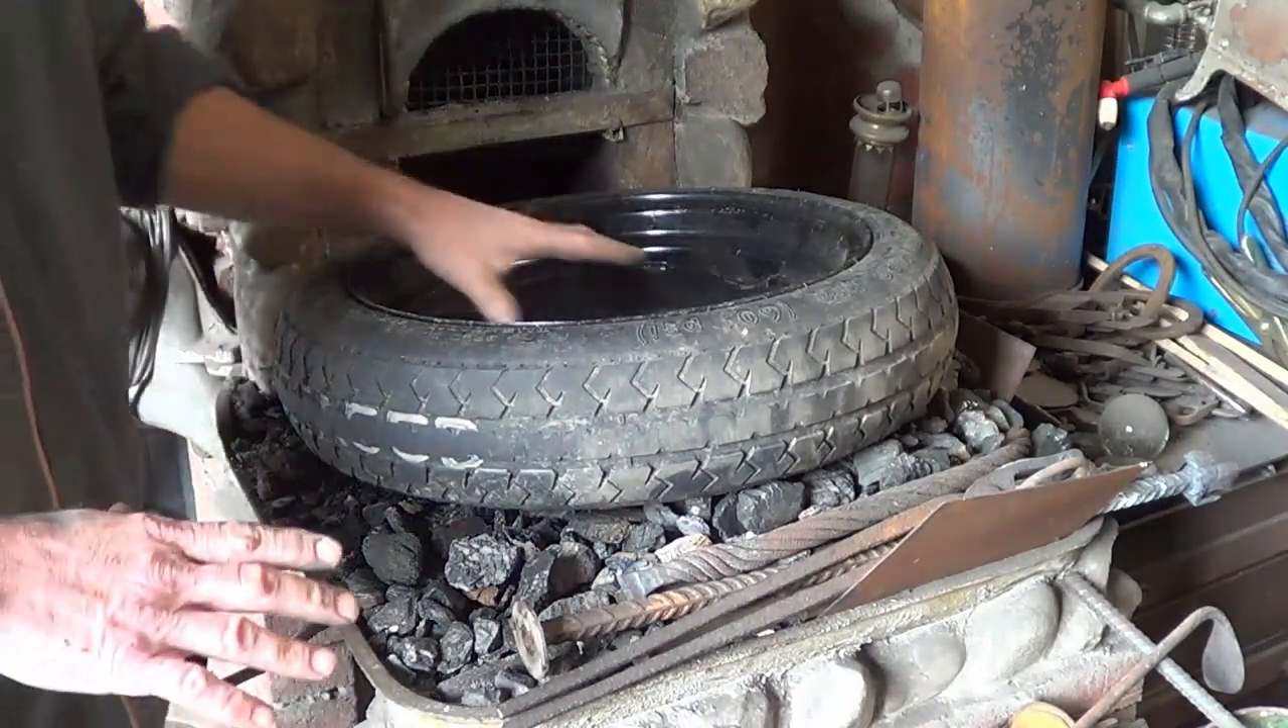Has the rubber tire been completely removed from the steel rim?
No.